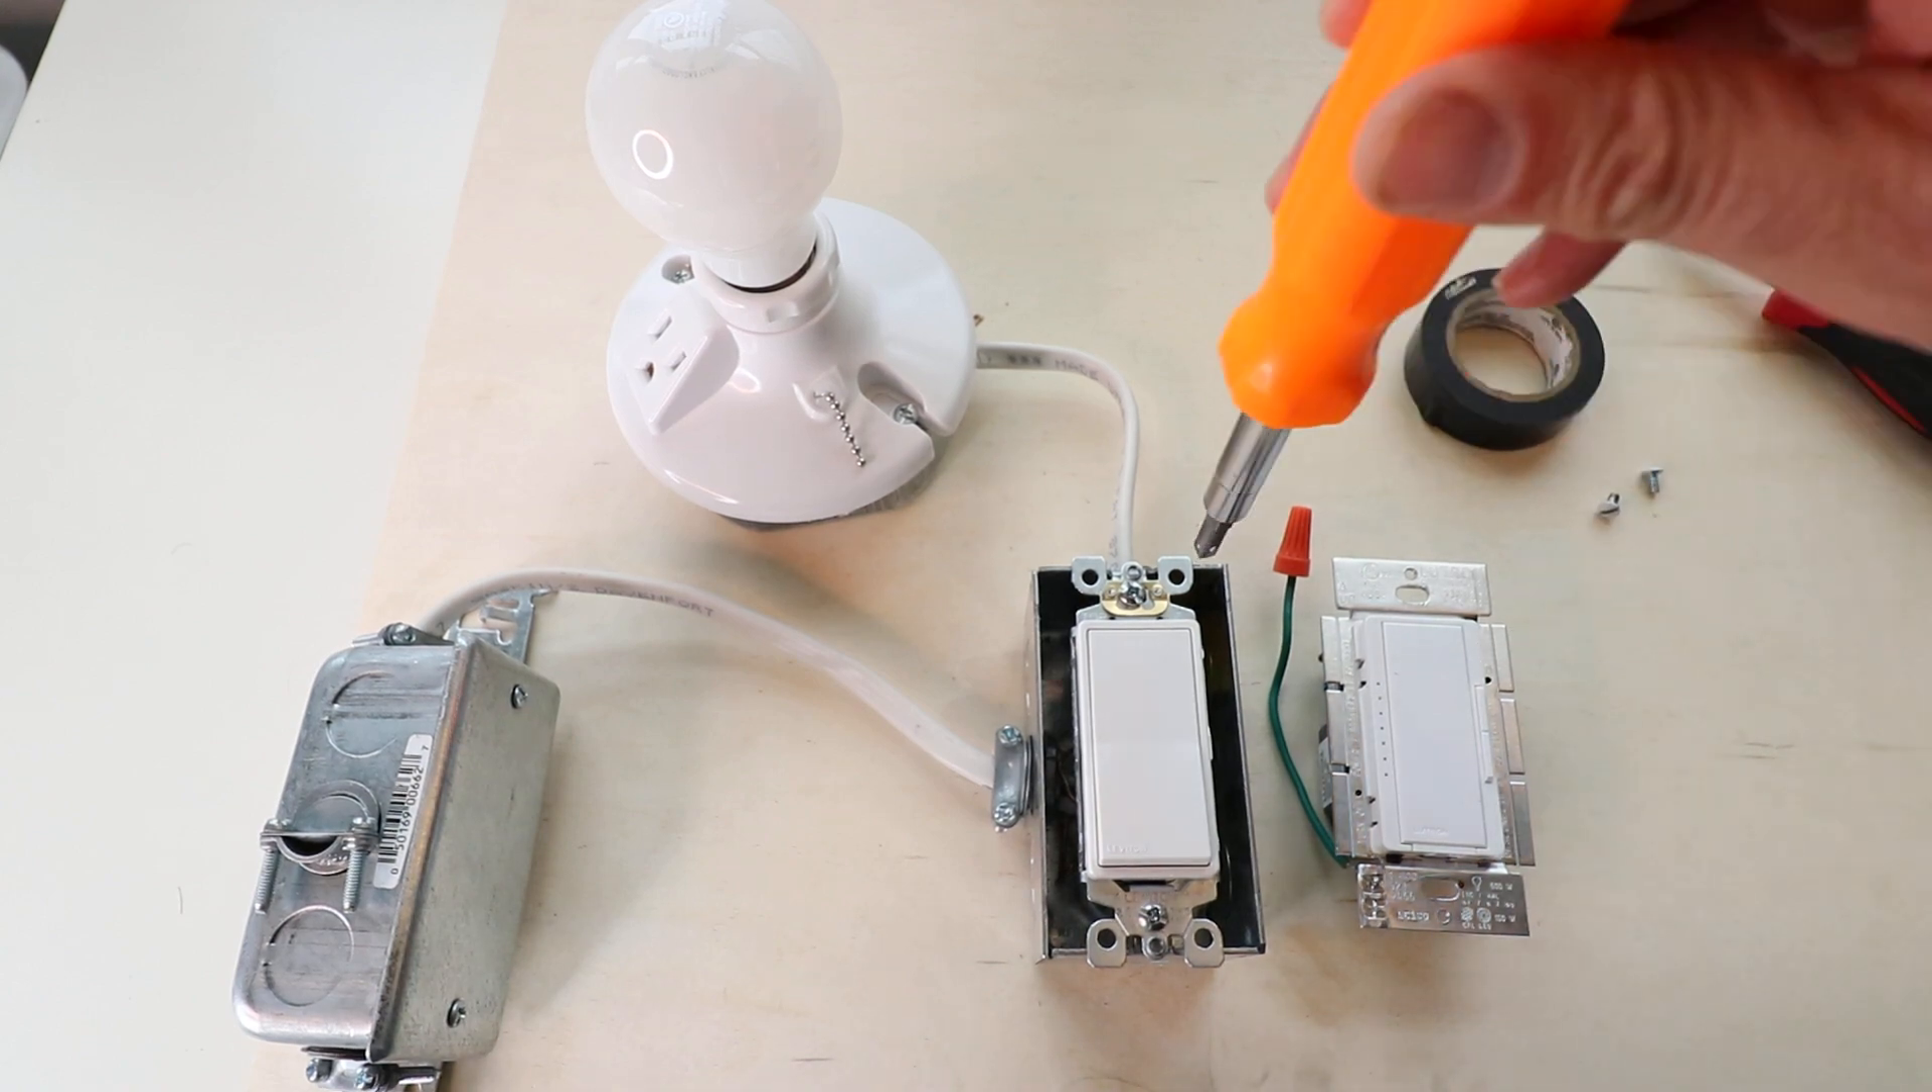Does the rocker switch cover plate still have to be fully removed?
No.